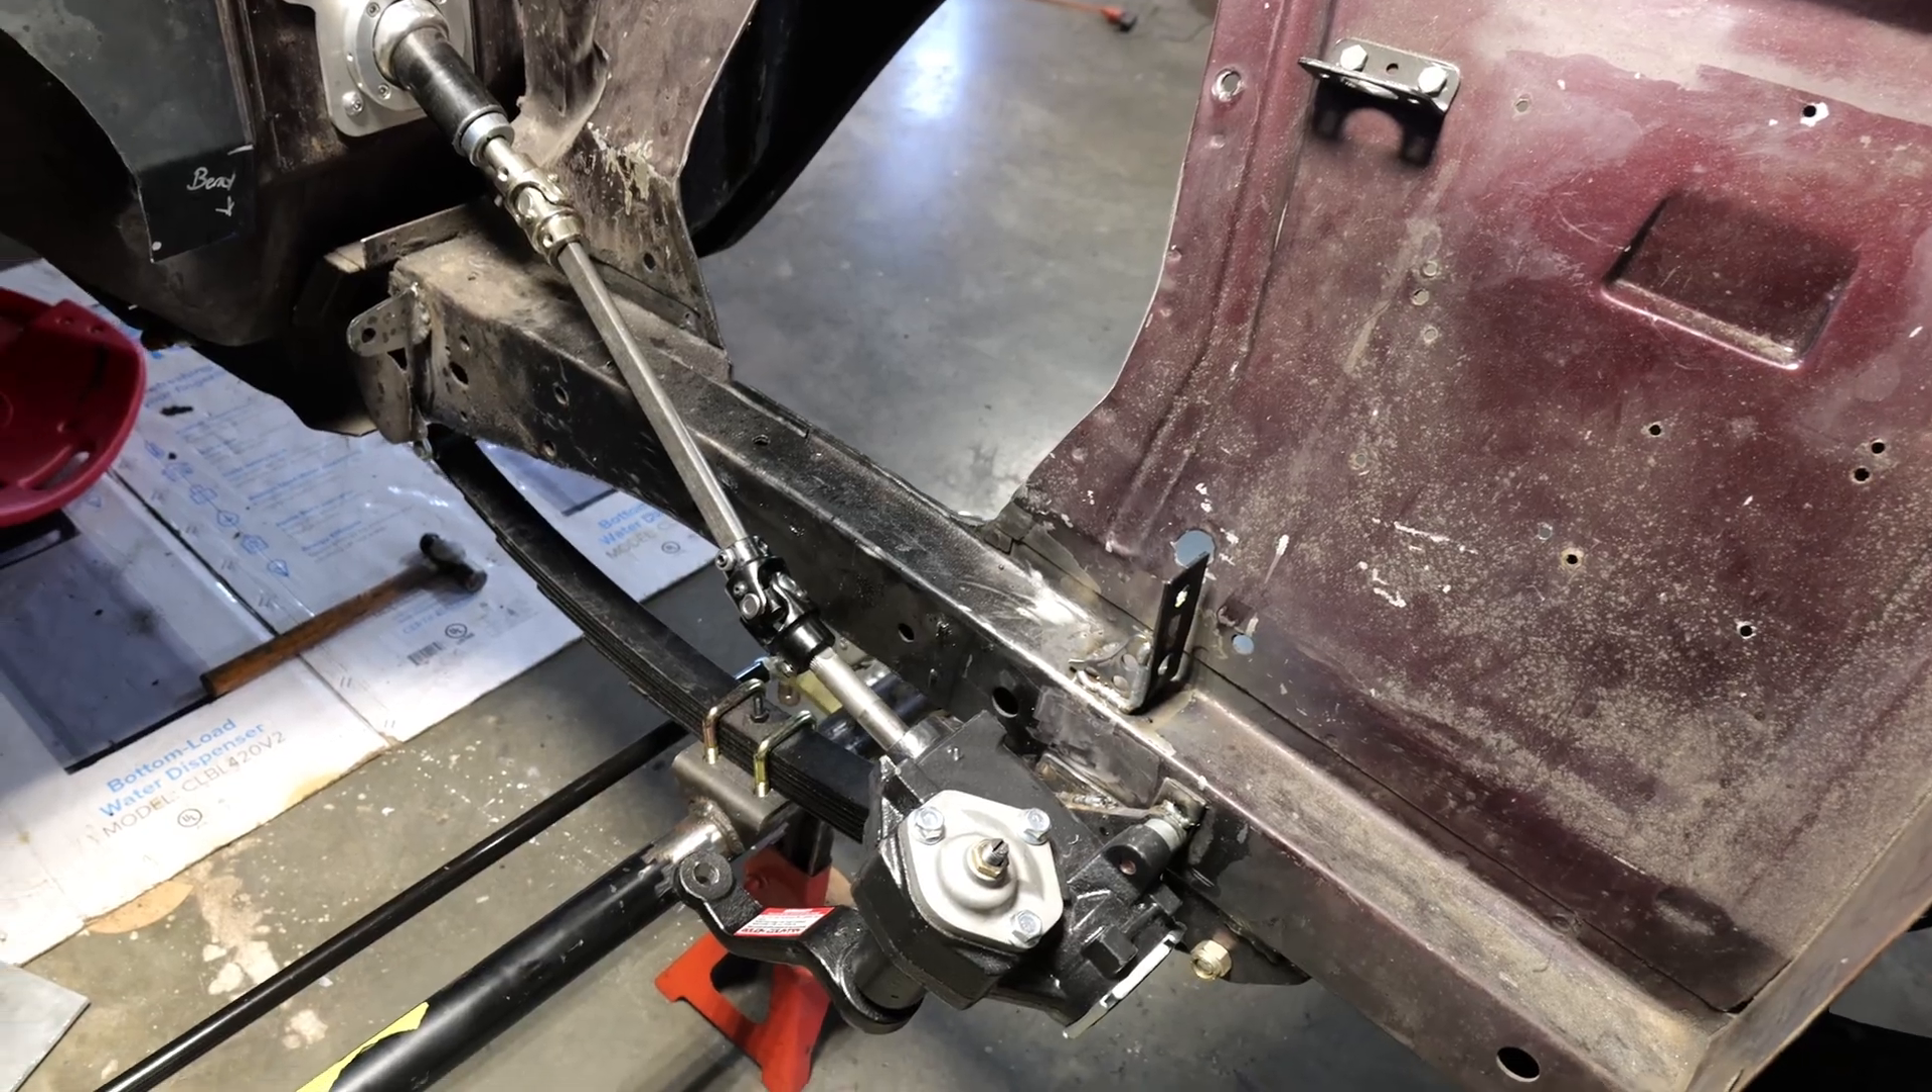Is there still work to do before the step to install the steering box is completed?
No.